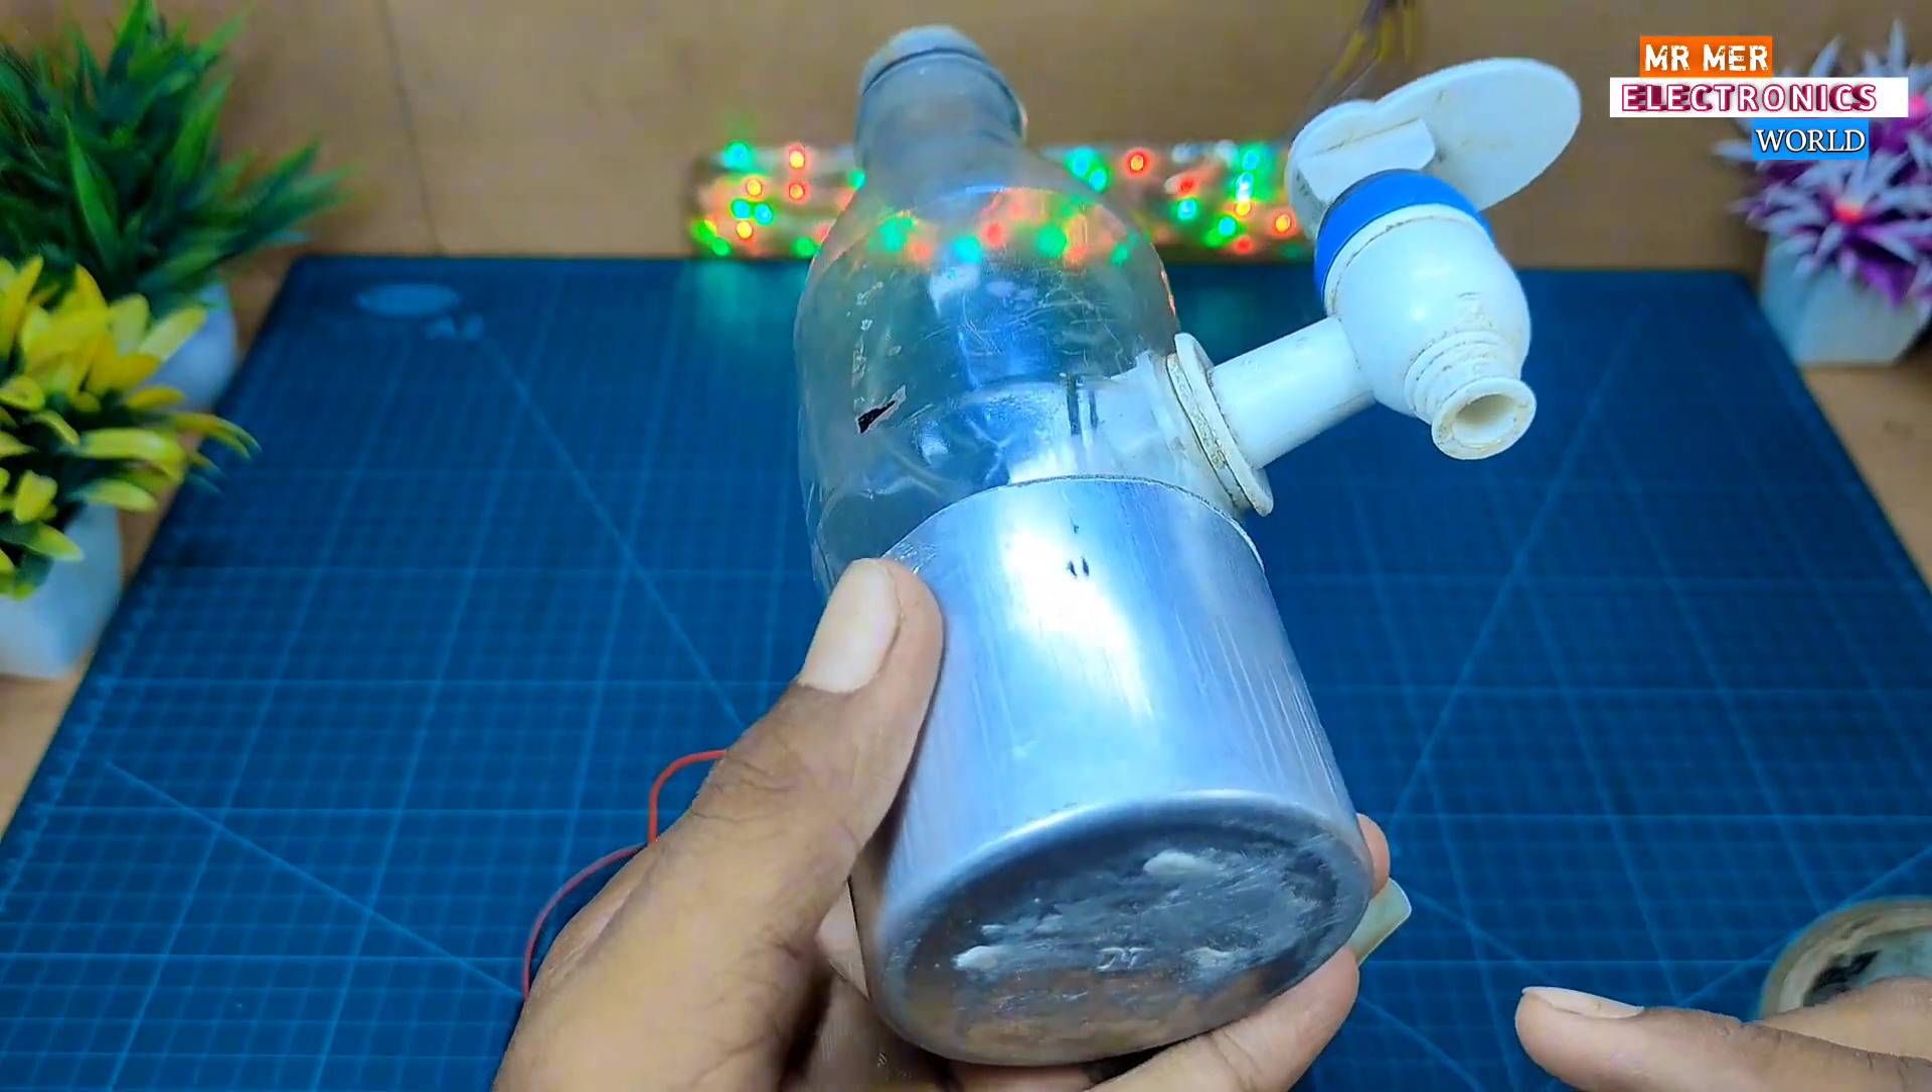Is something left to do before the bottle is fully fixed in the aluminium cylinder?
No.